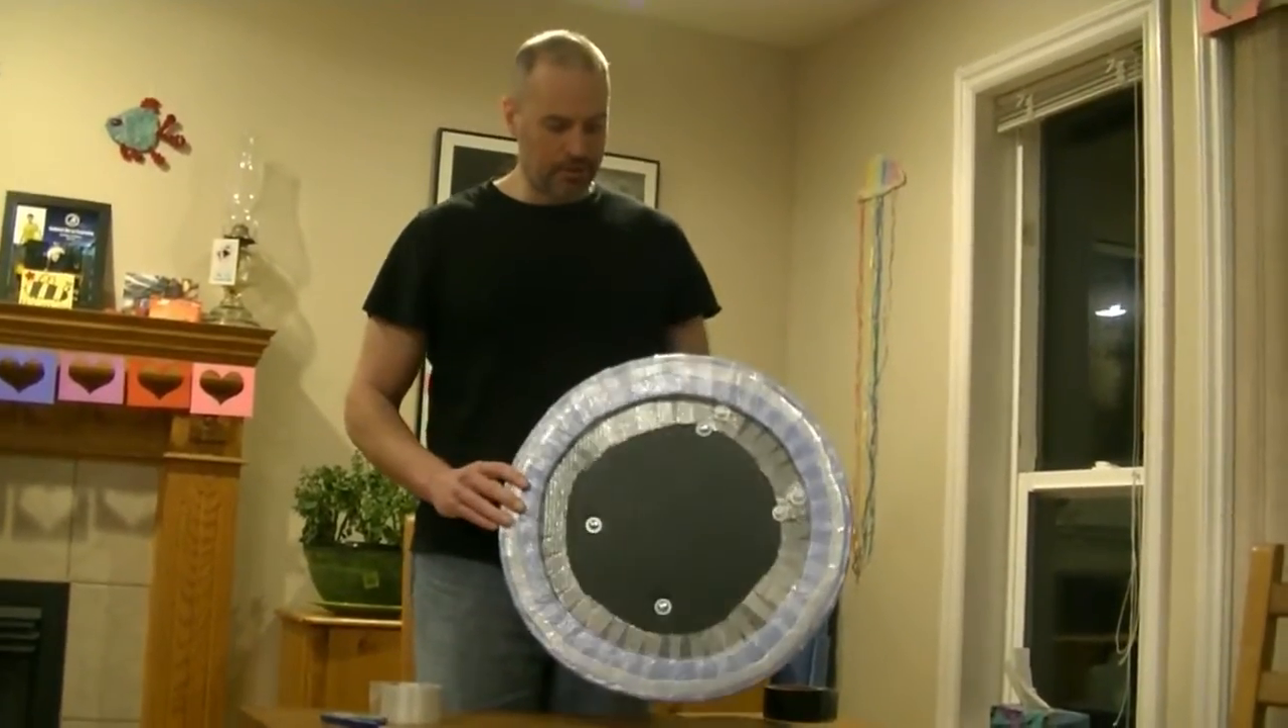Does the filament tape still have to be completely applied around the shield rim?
No.